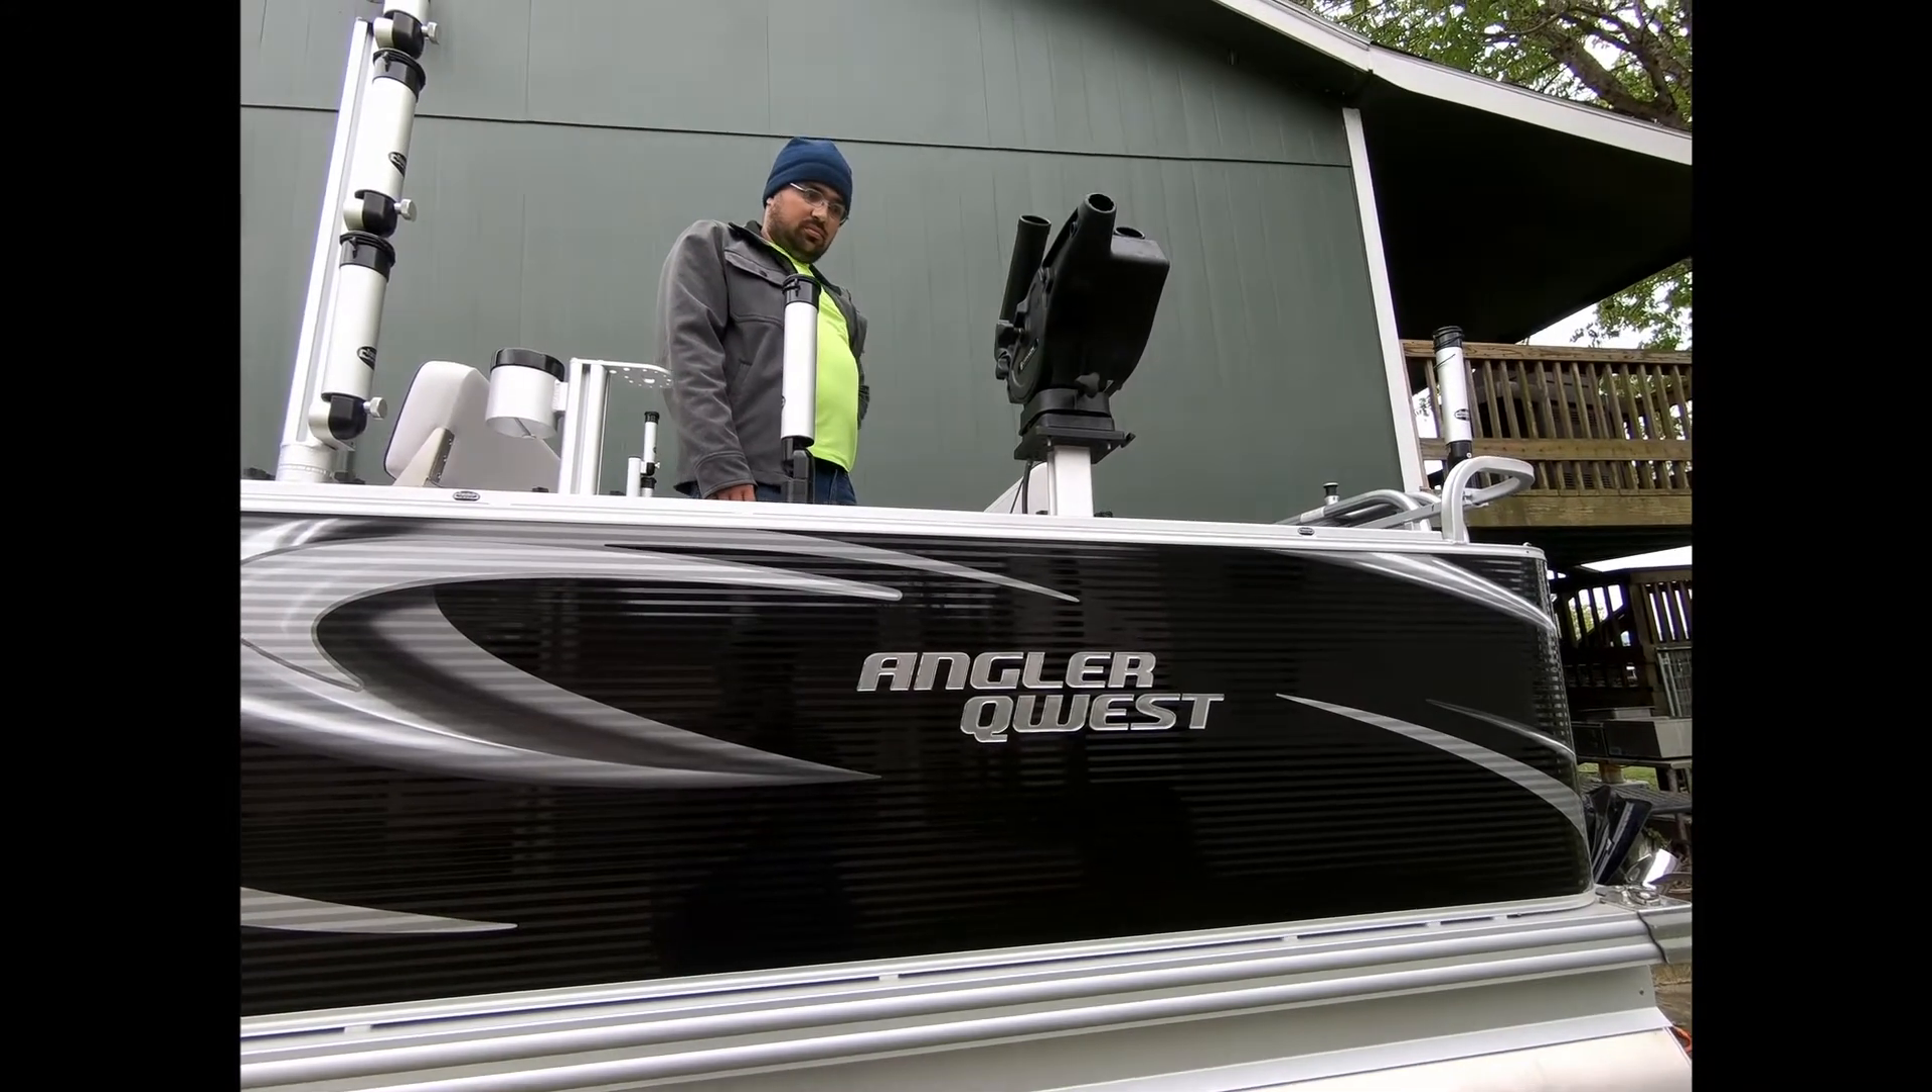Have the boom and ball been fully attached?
No.